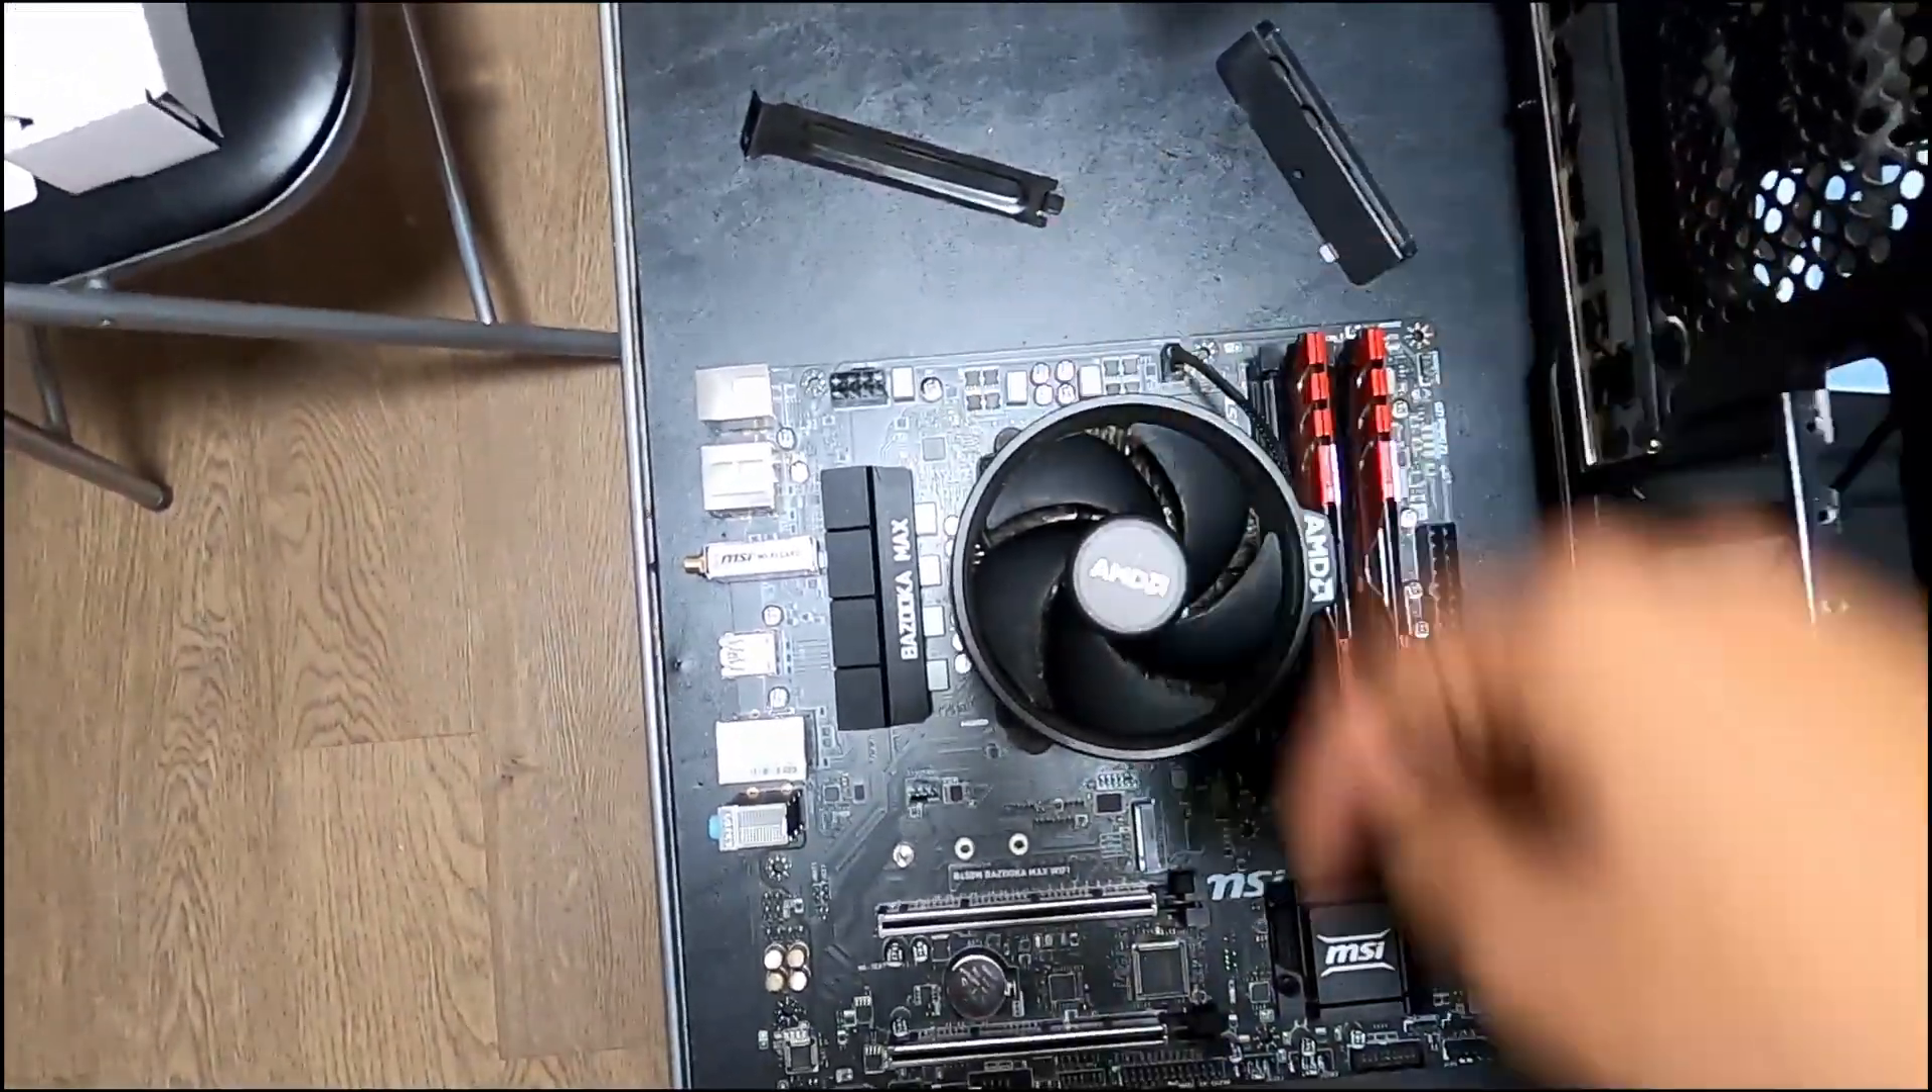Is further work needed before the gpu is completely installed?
Yes.